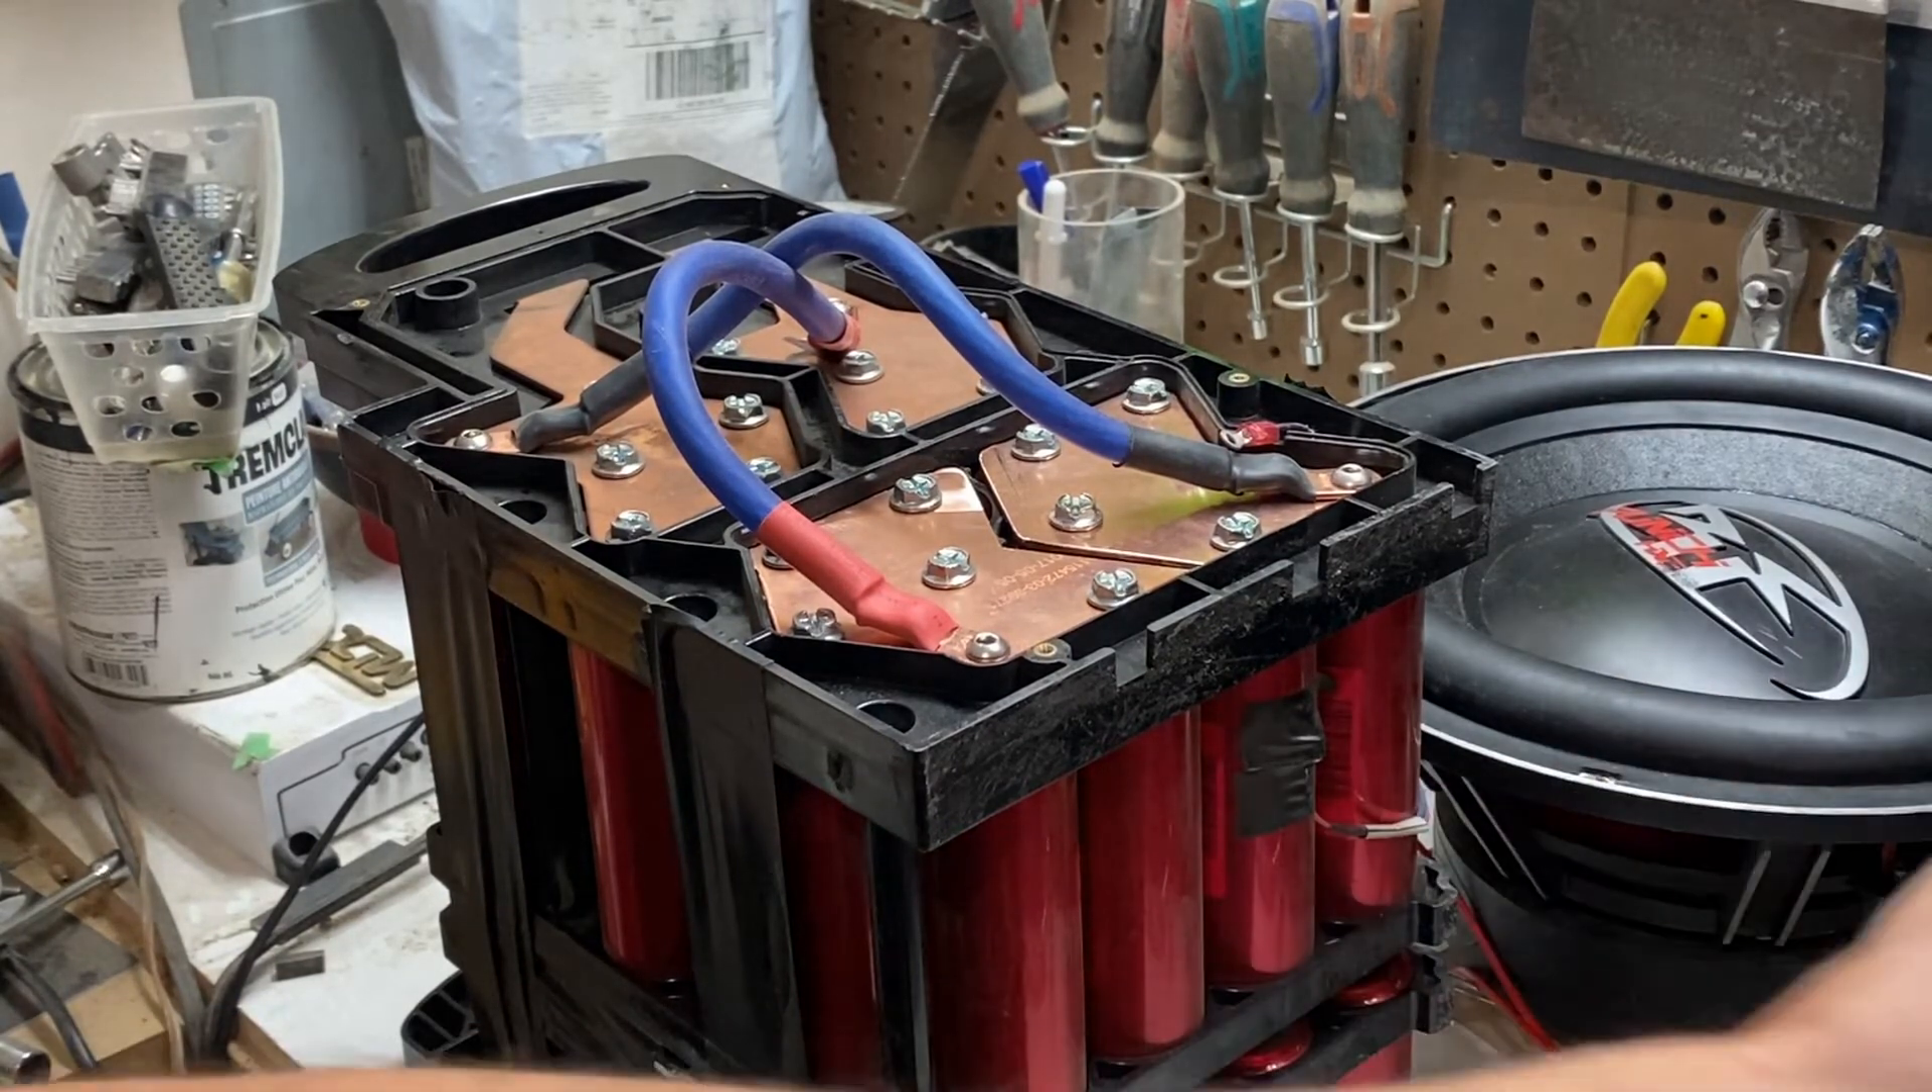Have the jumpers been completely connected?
Yes.